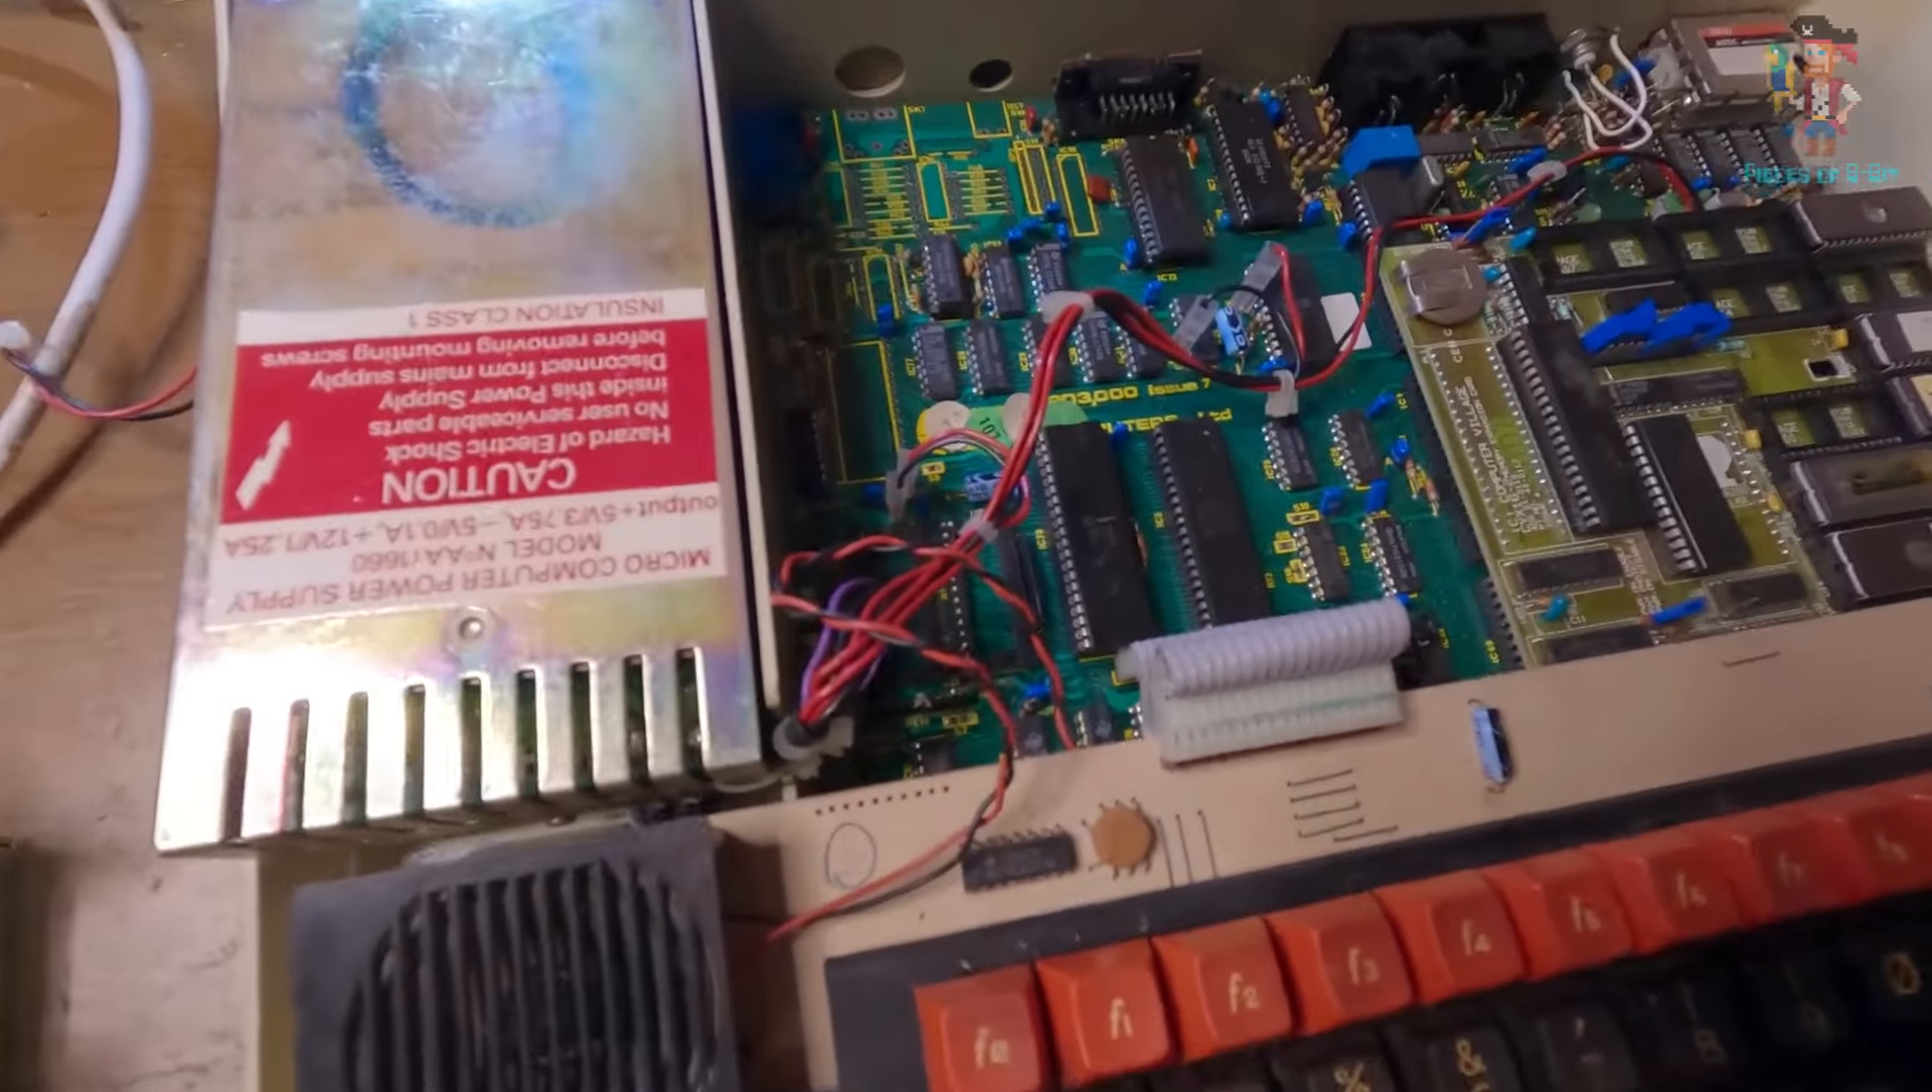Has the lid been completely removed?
Yes.